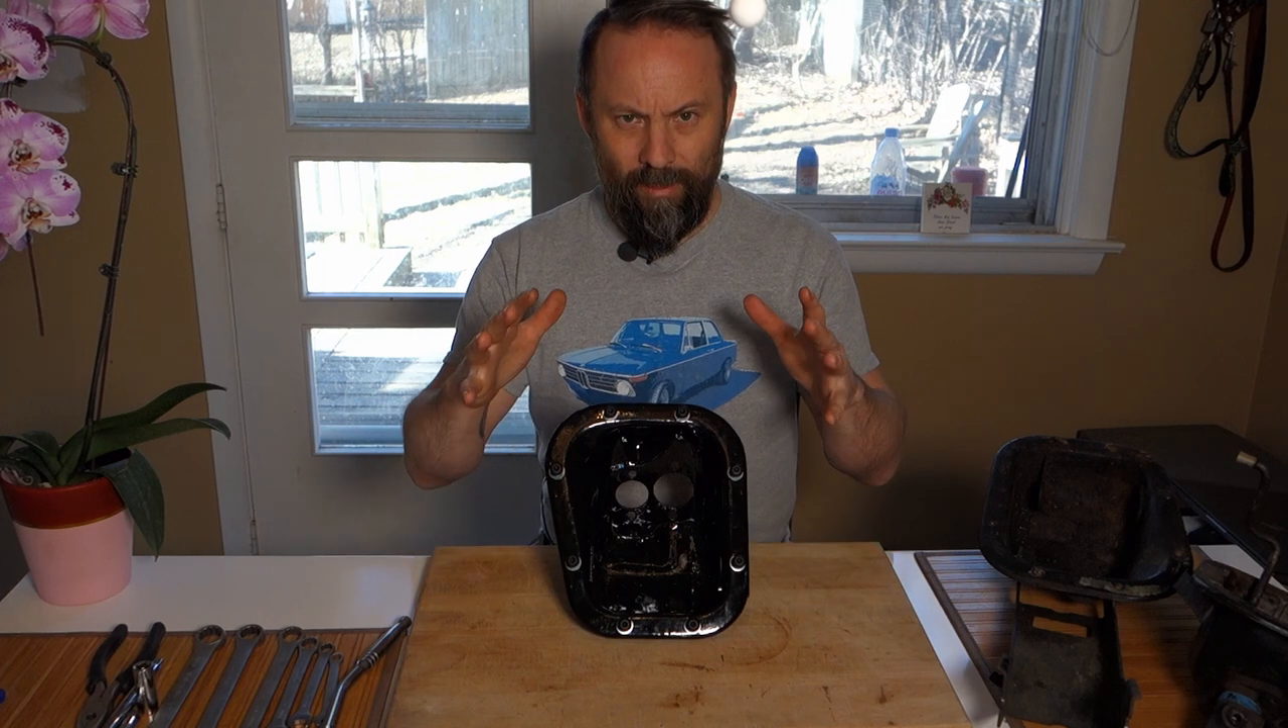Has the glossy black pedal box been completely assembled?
No.